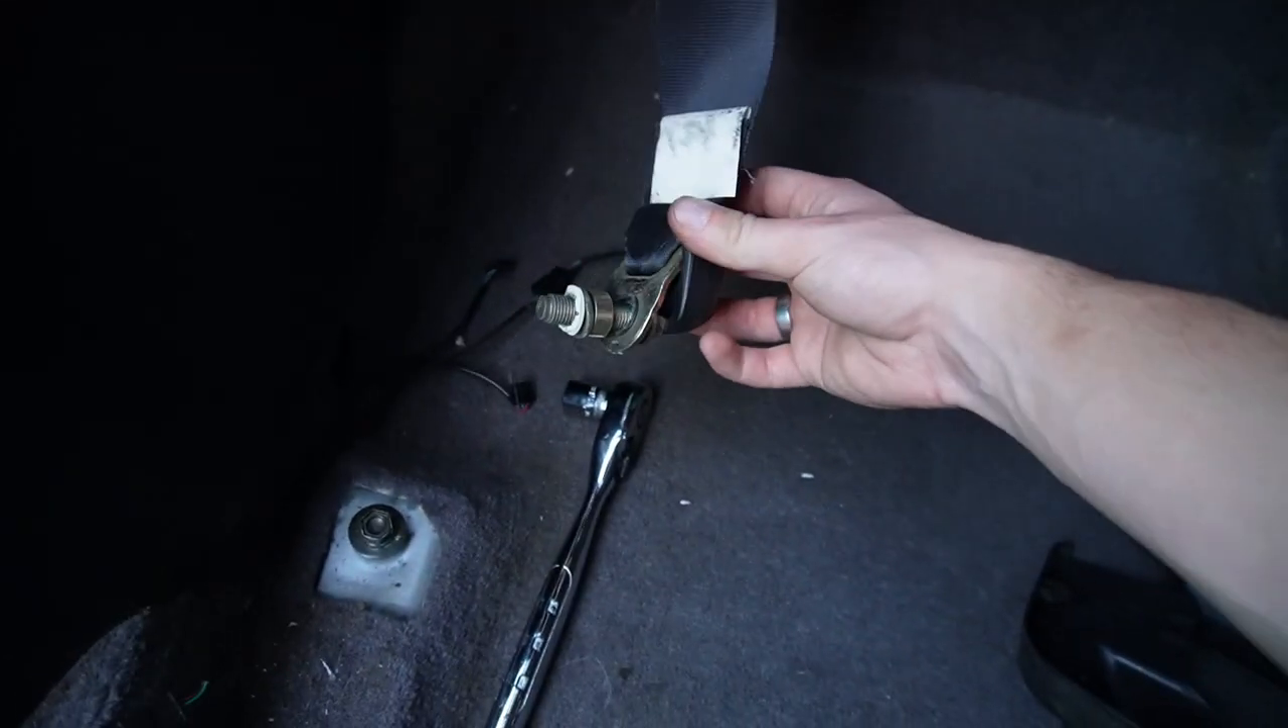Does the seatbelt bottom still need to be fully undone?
No.